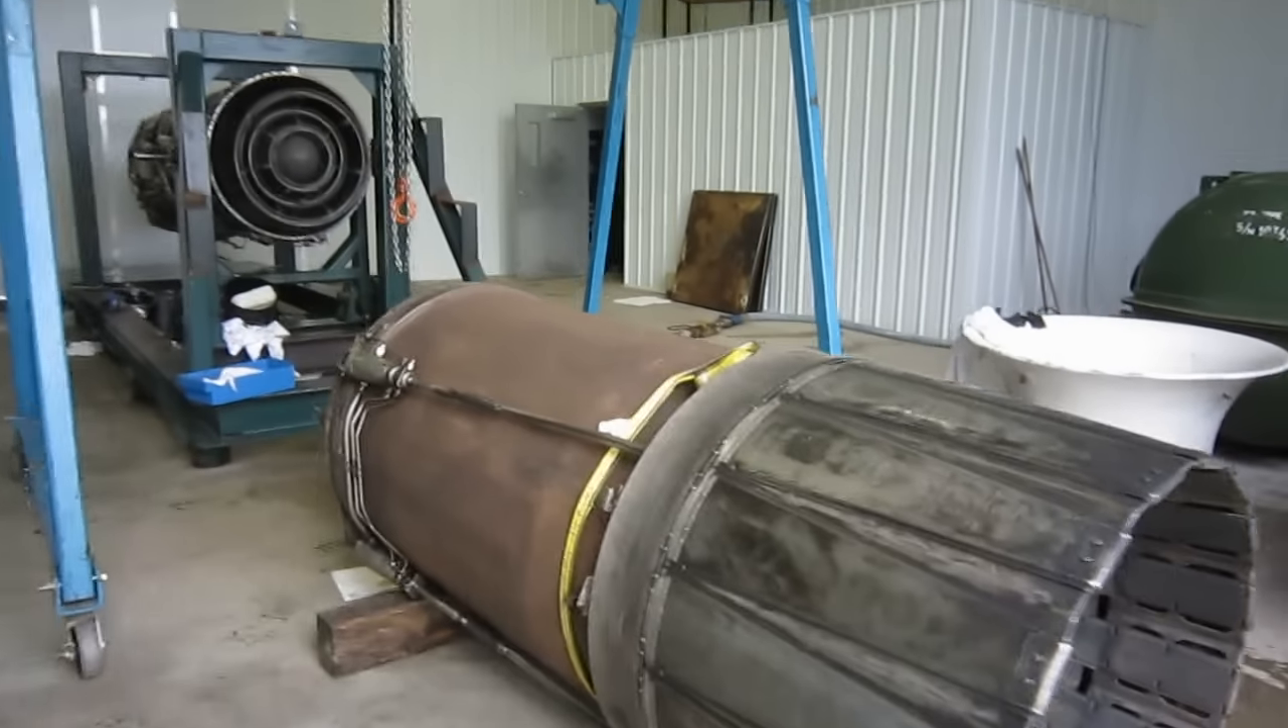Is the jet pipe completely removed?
Yes.